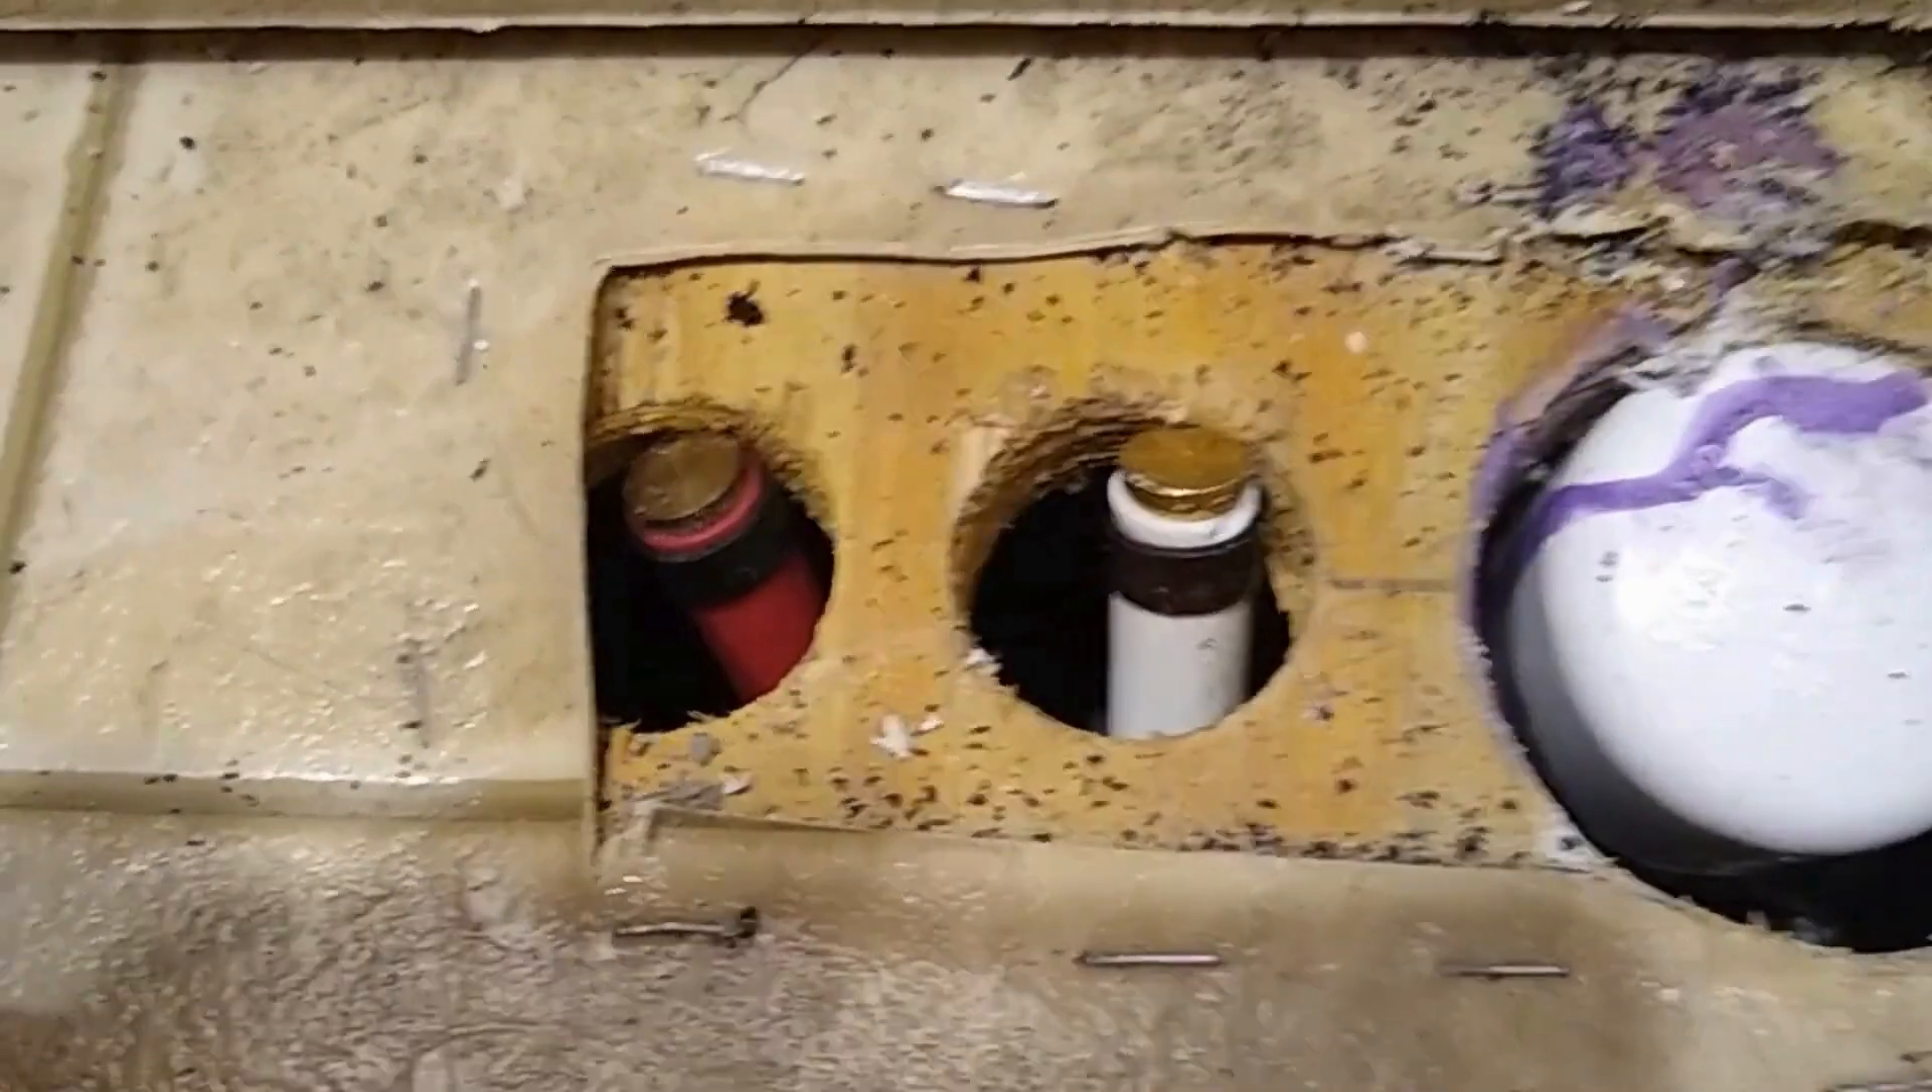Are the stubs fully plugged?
Yes.